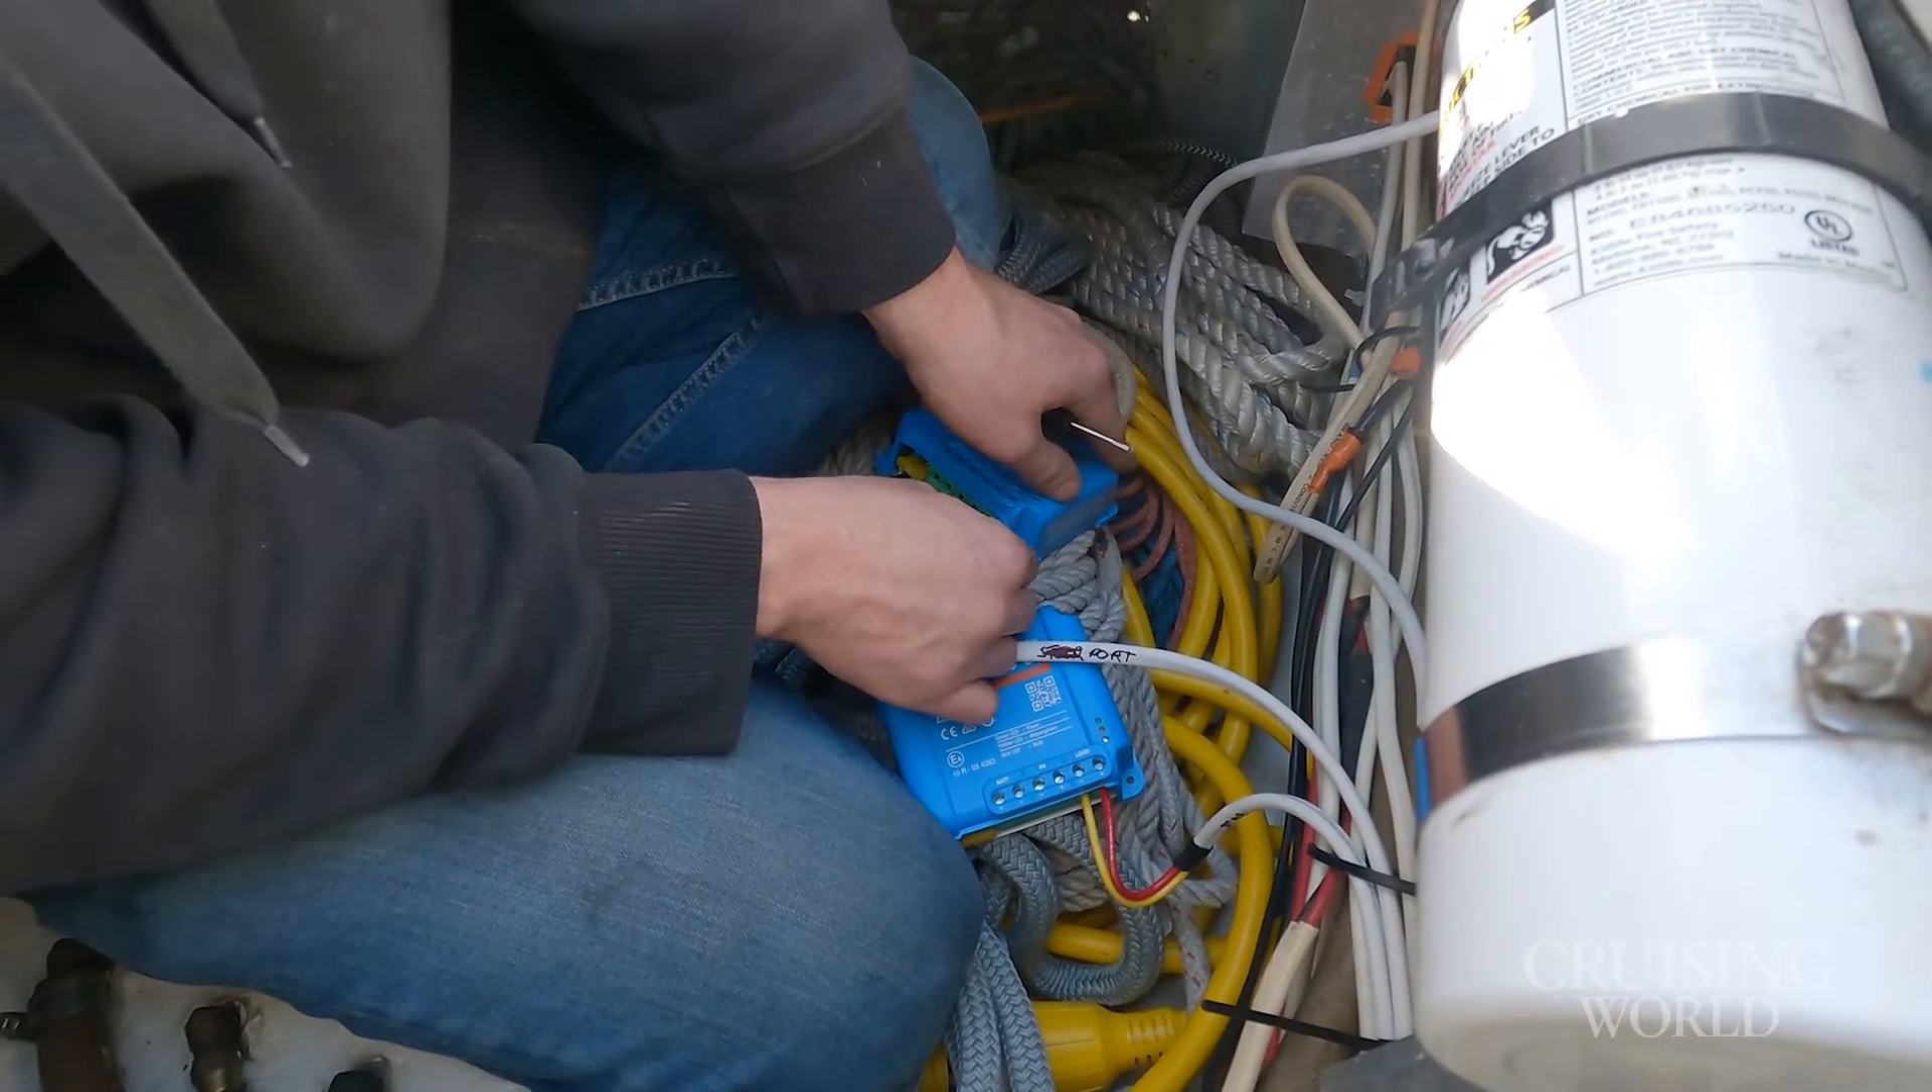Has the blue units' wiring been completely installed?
No.